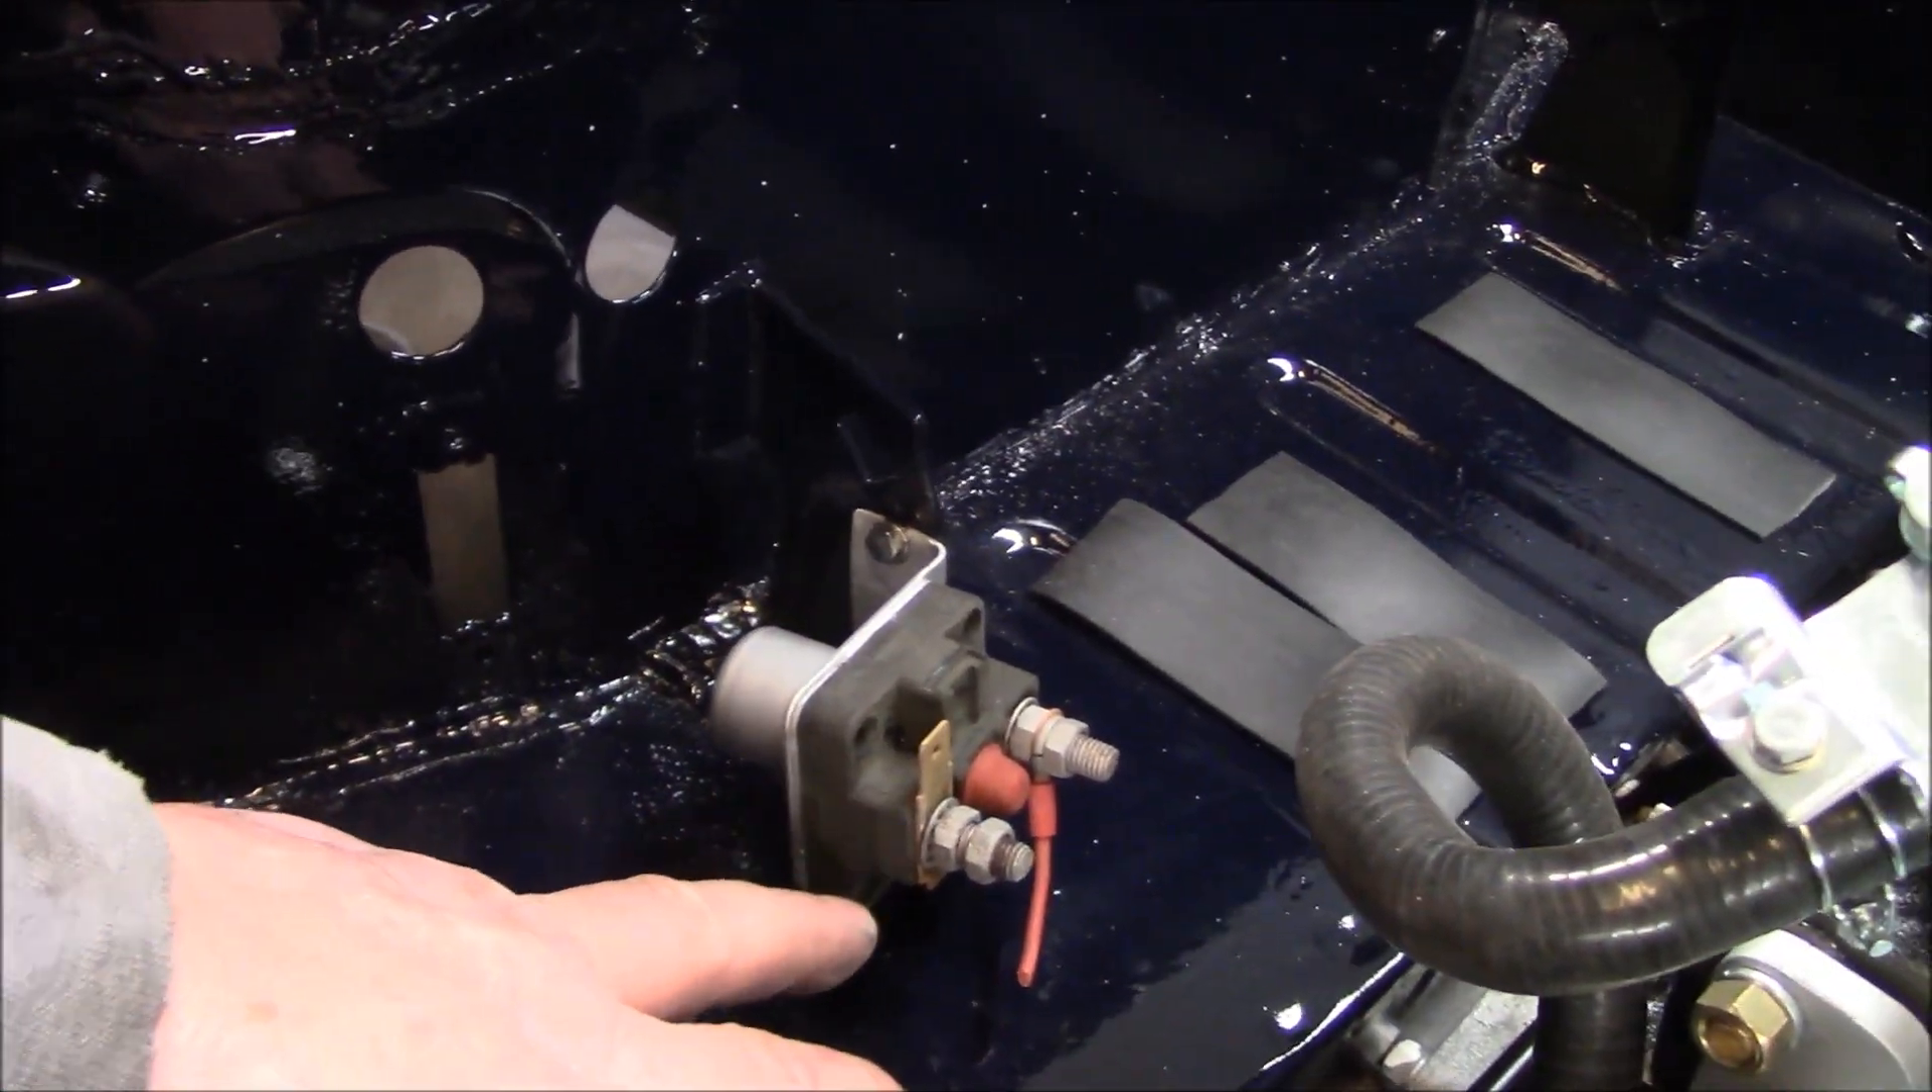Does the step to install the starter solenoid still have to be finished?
No.